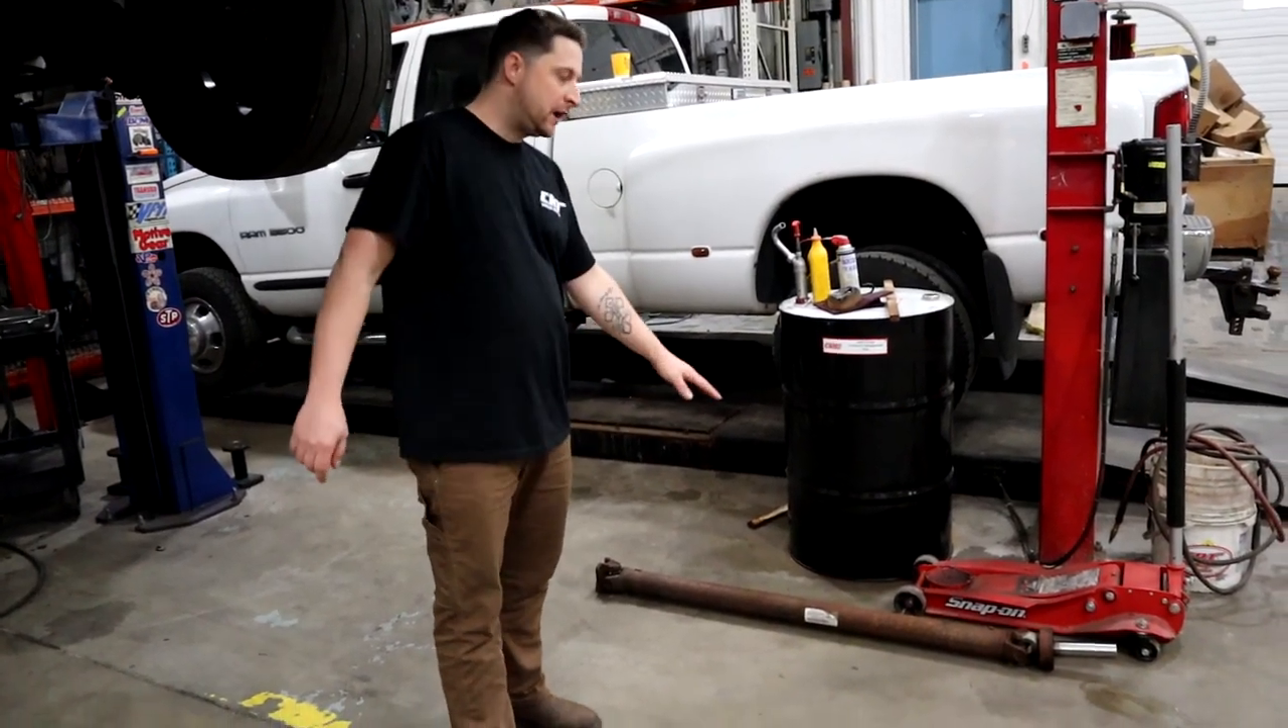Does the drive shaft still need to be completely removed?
No.